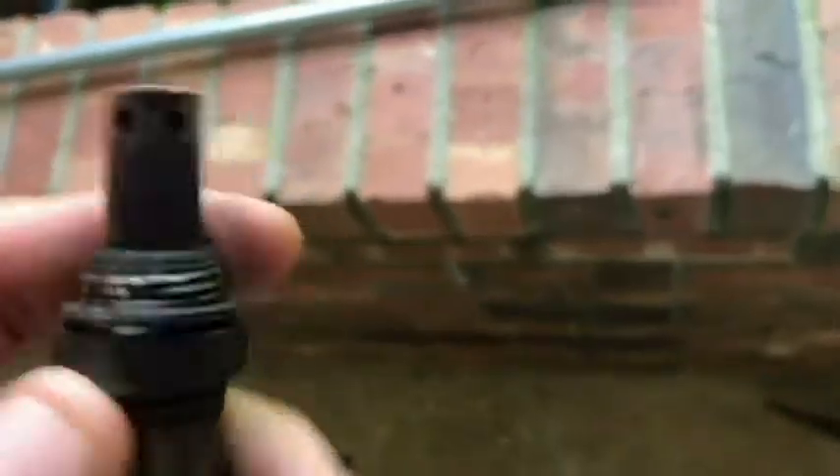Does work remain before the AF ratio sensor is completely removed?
No.